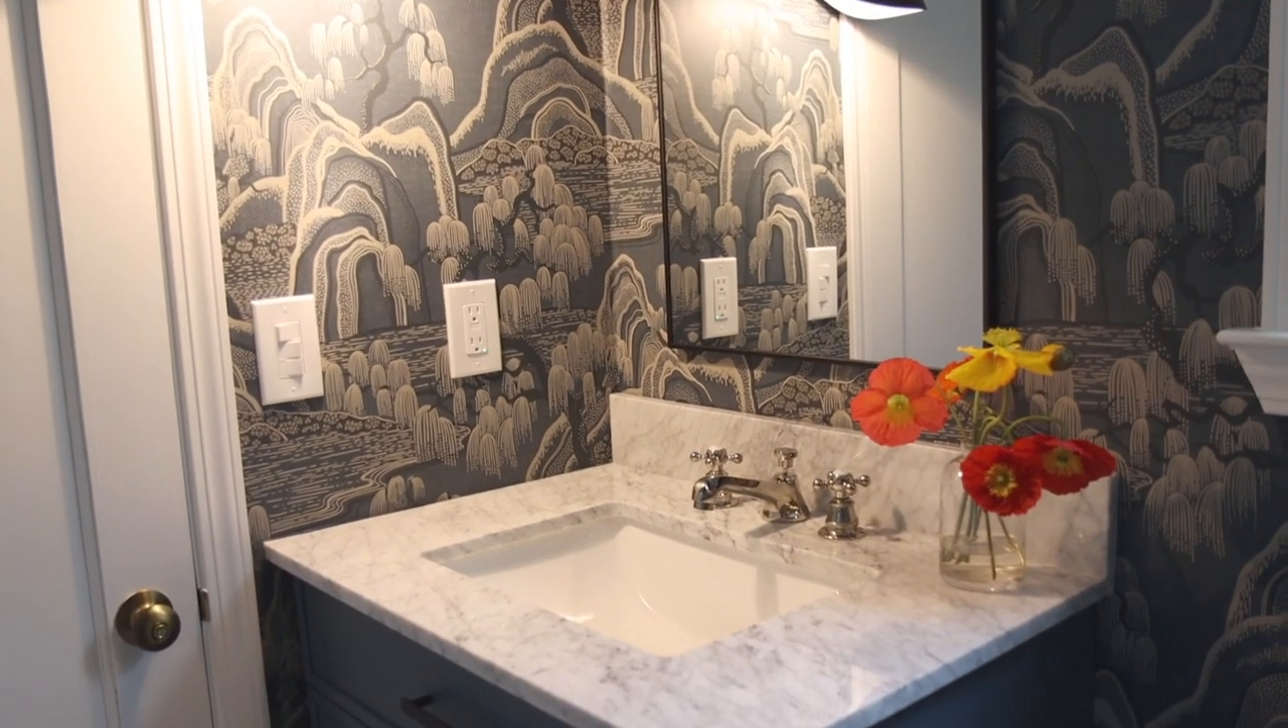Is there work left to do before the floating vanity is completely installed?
No.